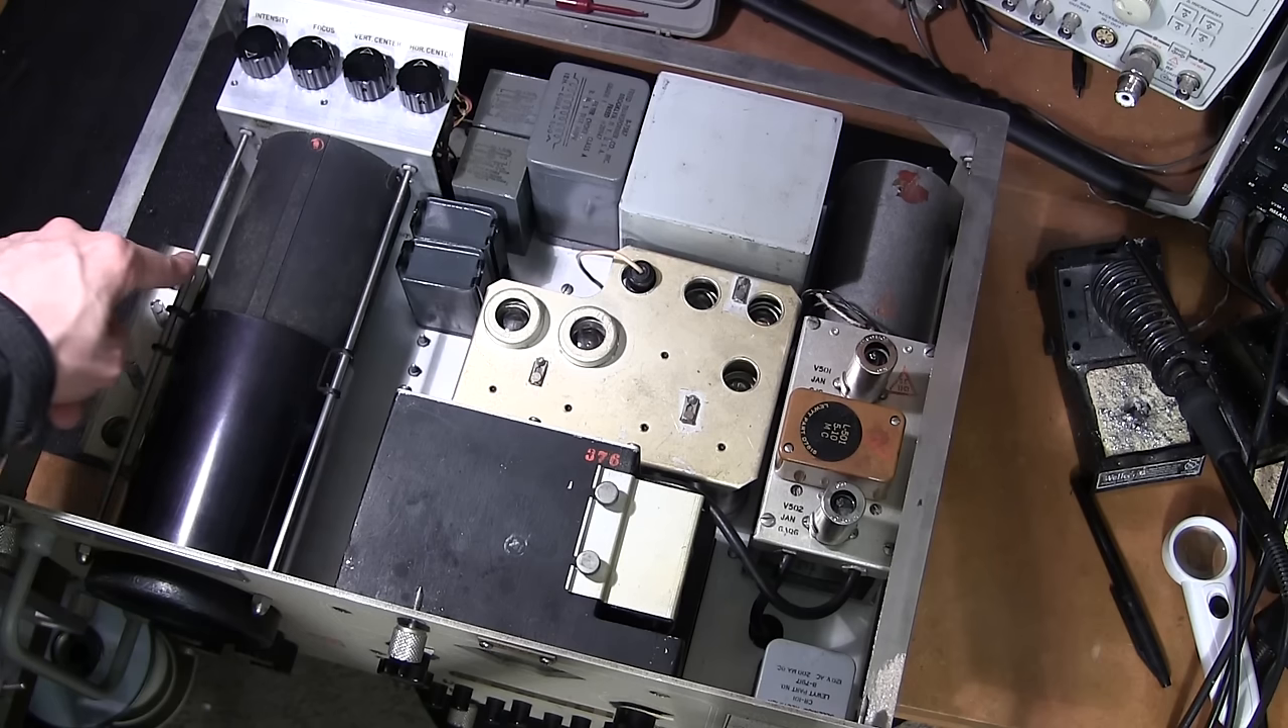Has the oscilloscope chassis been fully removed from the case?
Yes.